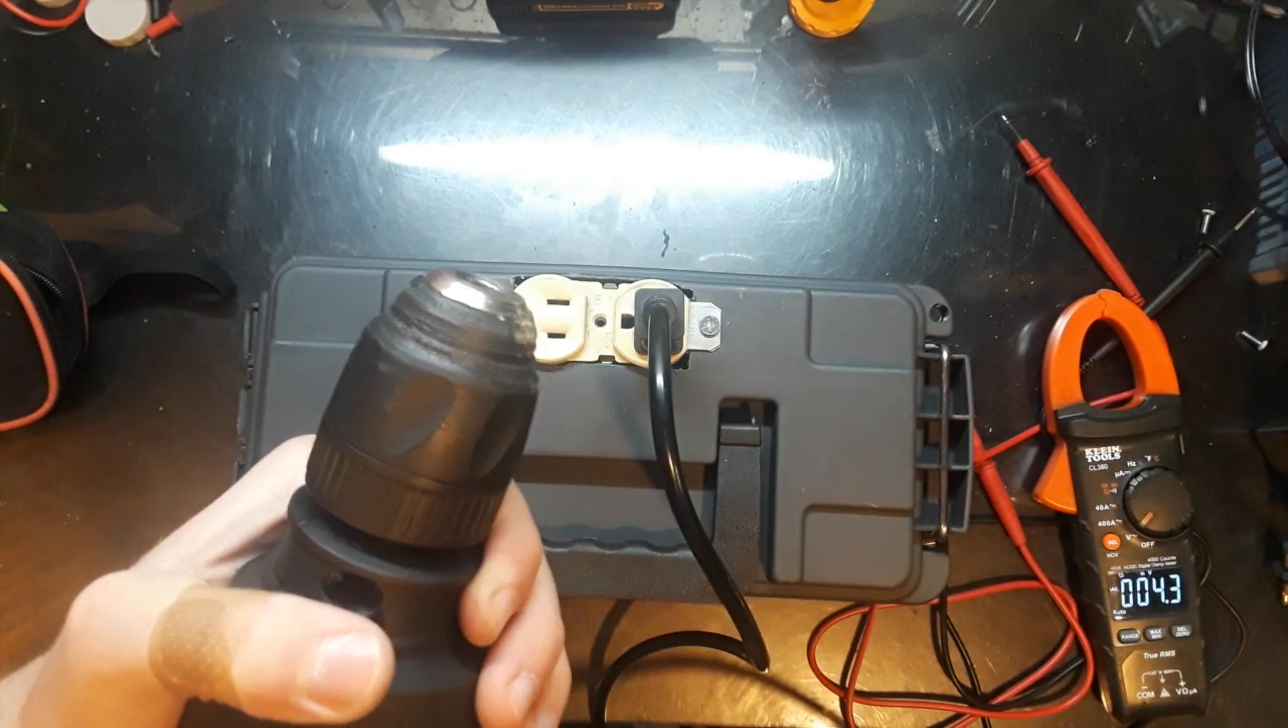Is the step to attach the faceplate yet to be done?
Yes.